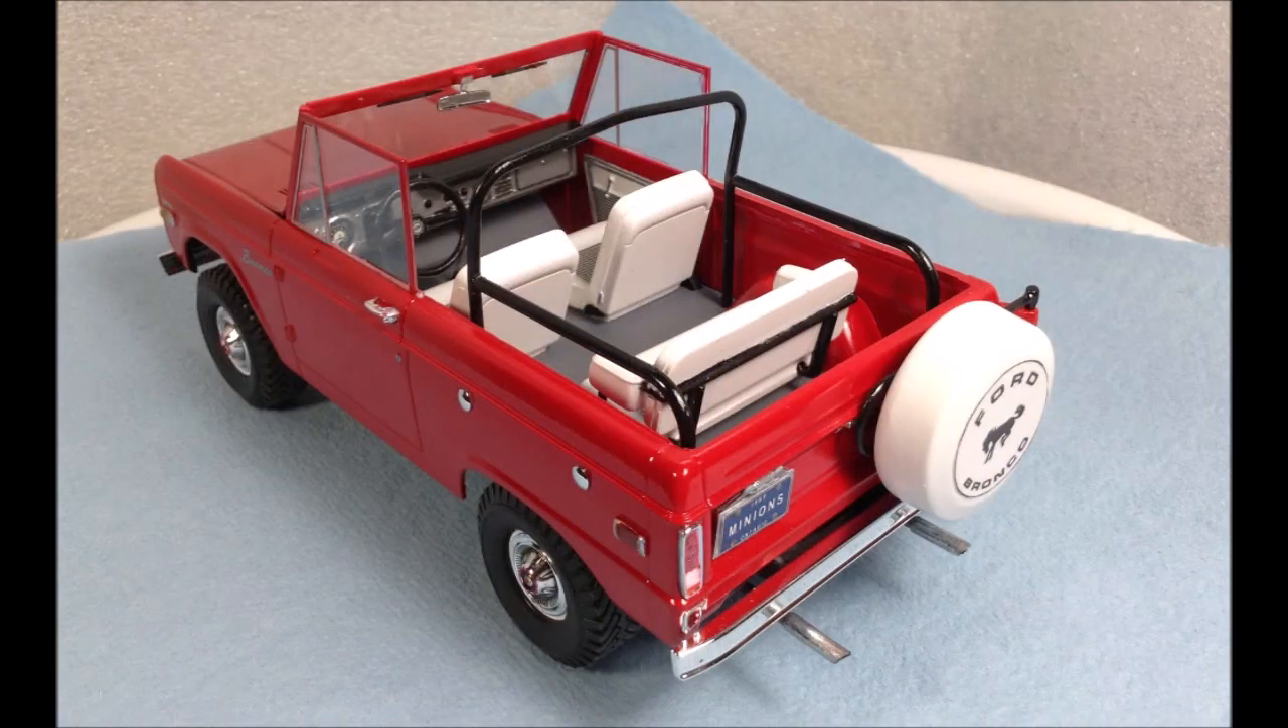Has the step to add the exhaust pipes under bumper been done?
Yes.